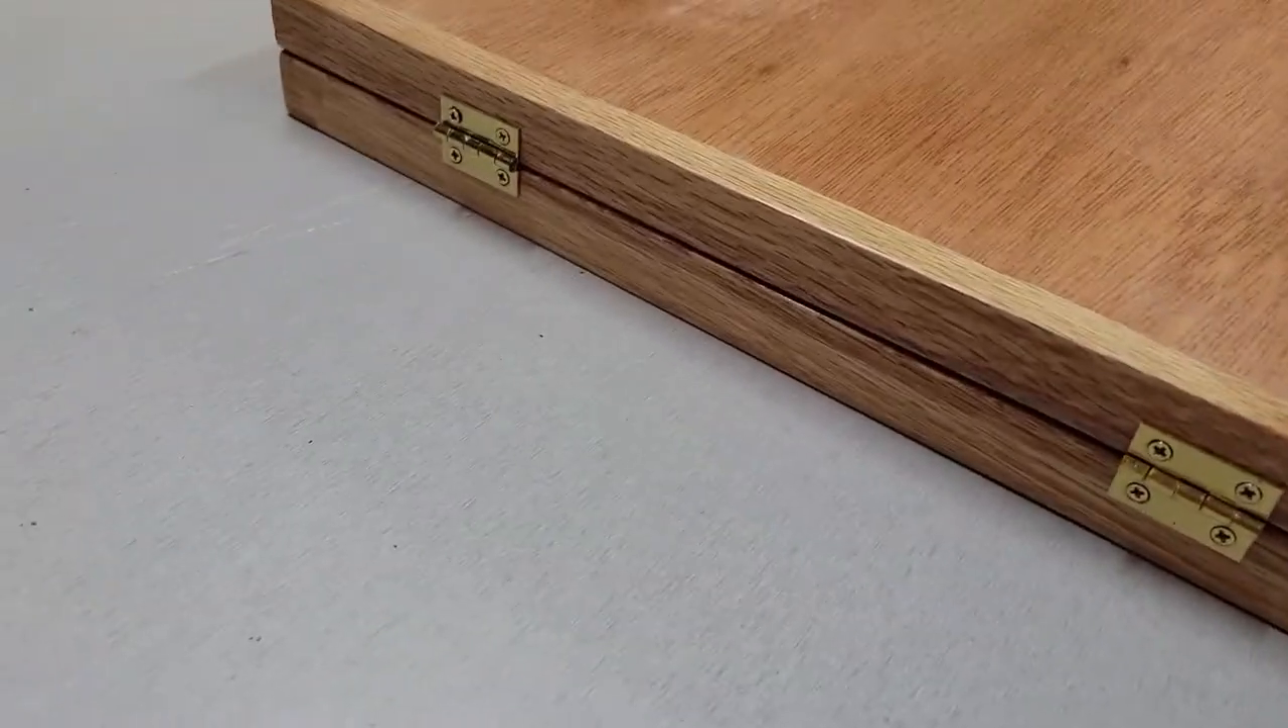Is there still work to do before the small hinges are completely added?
No.